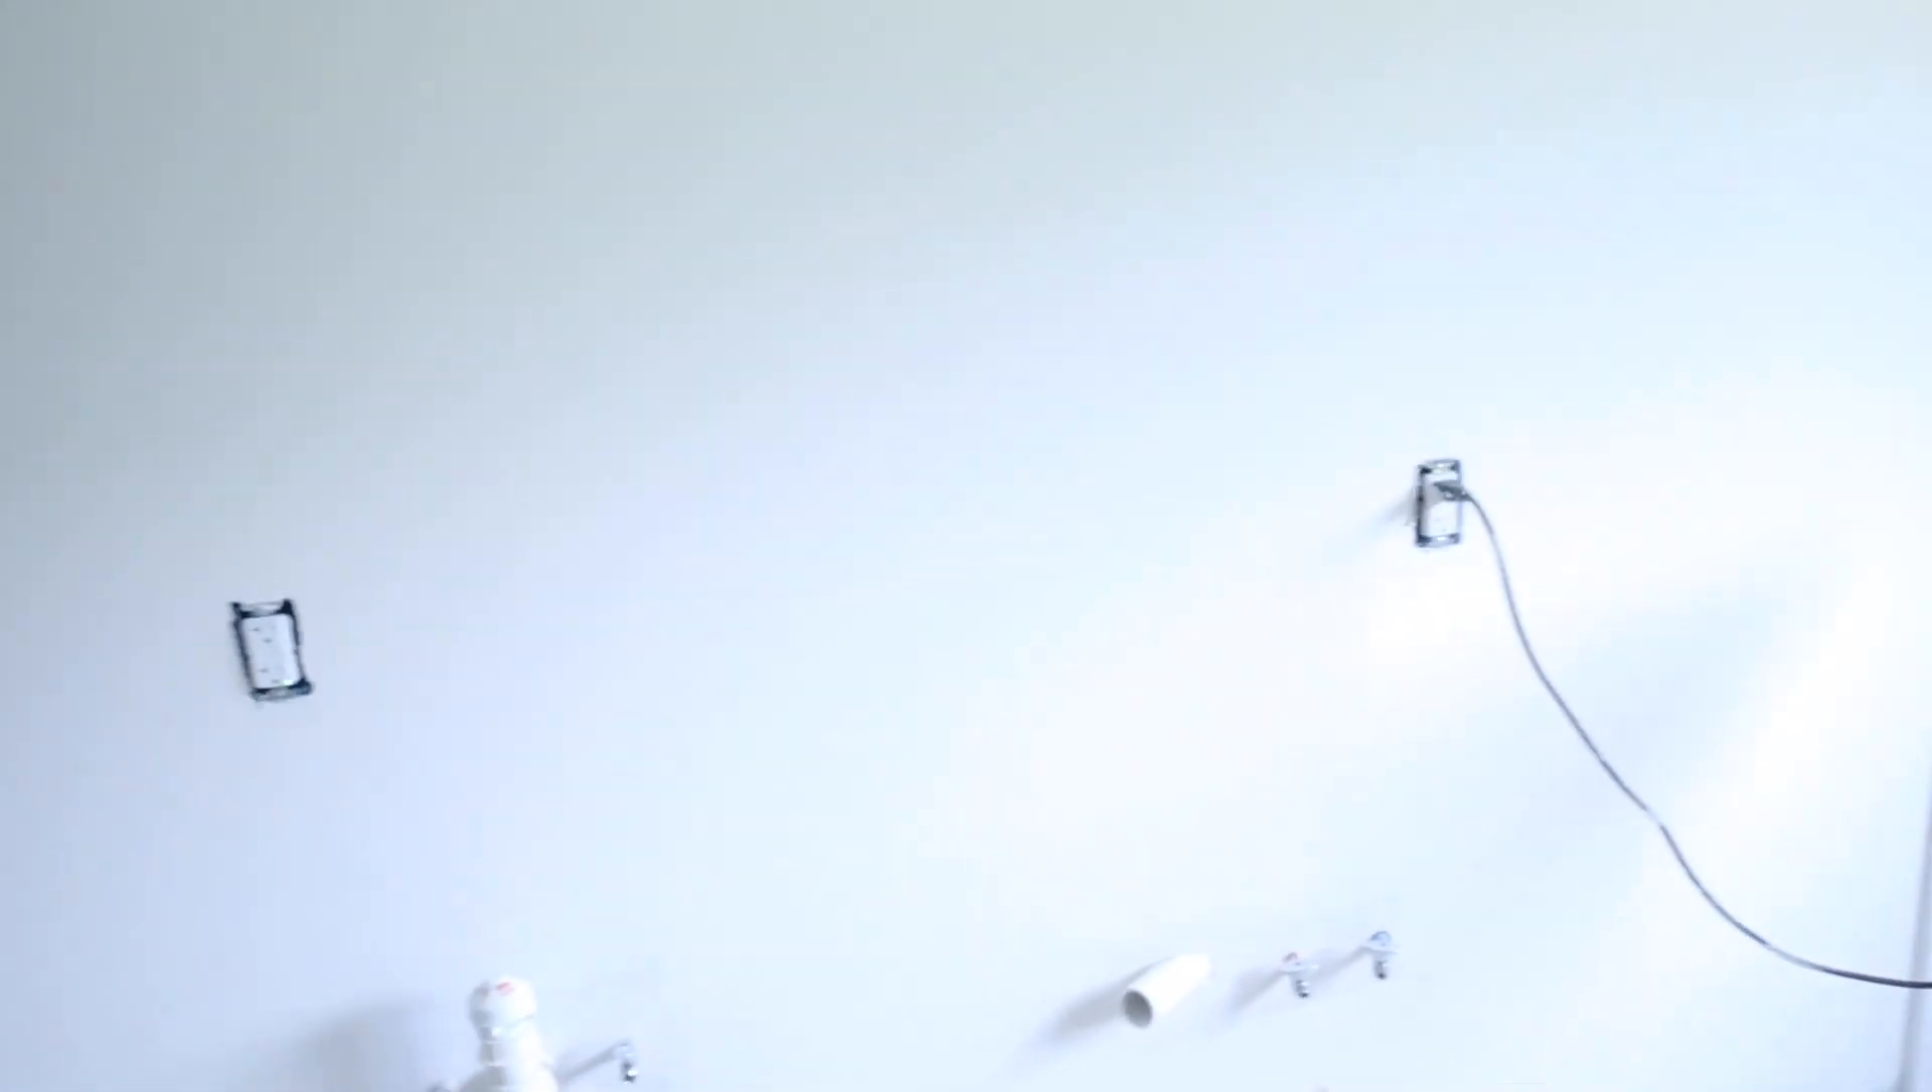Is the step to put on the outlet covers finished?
No.